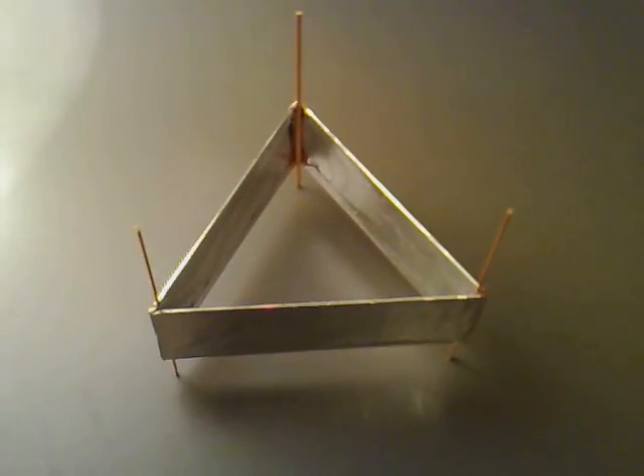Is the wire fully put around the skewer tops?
No.